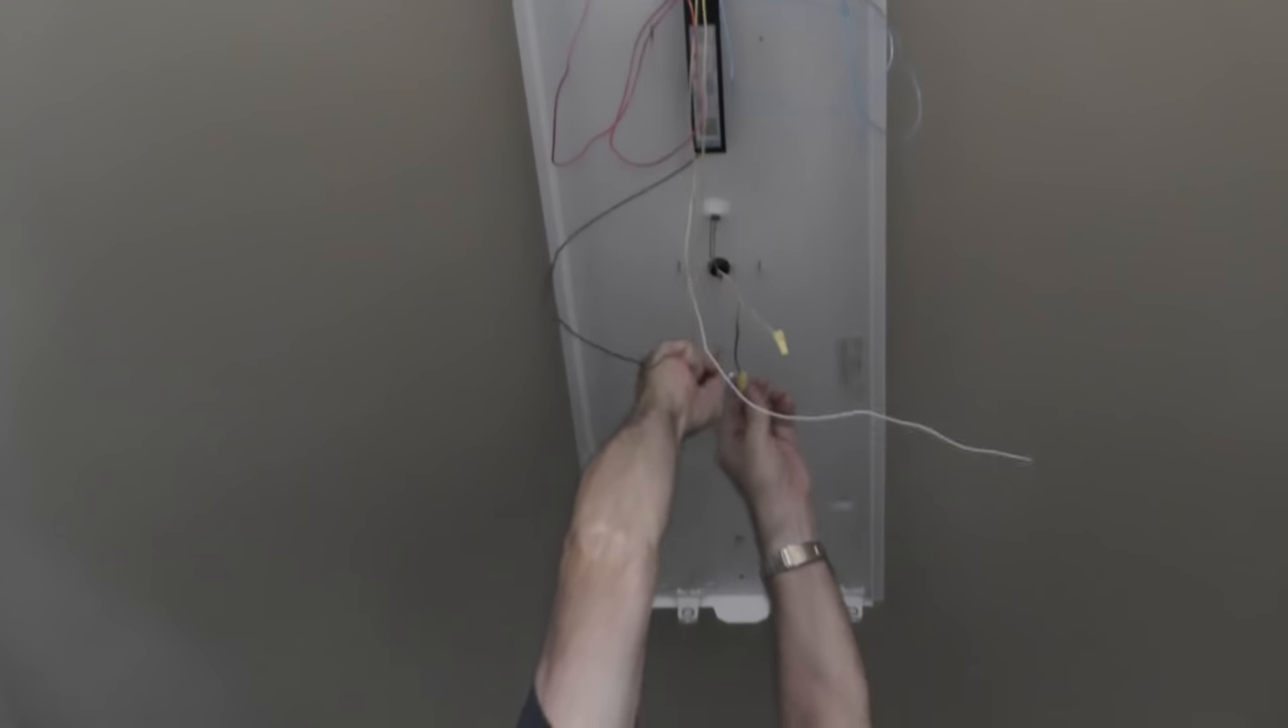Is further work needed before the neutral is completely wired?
Yes.